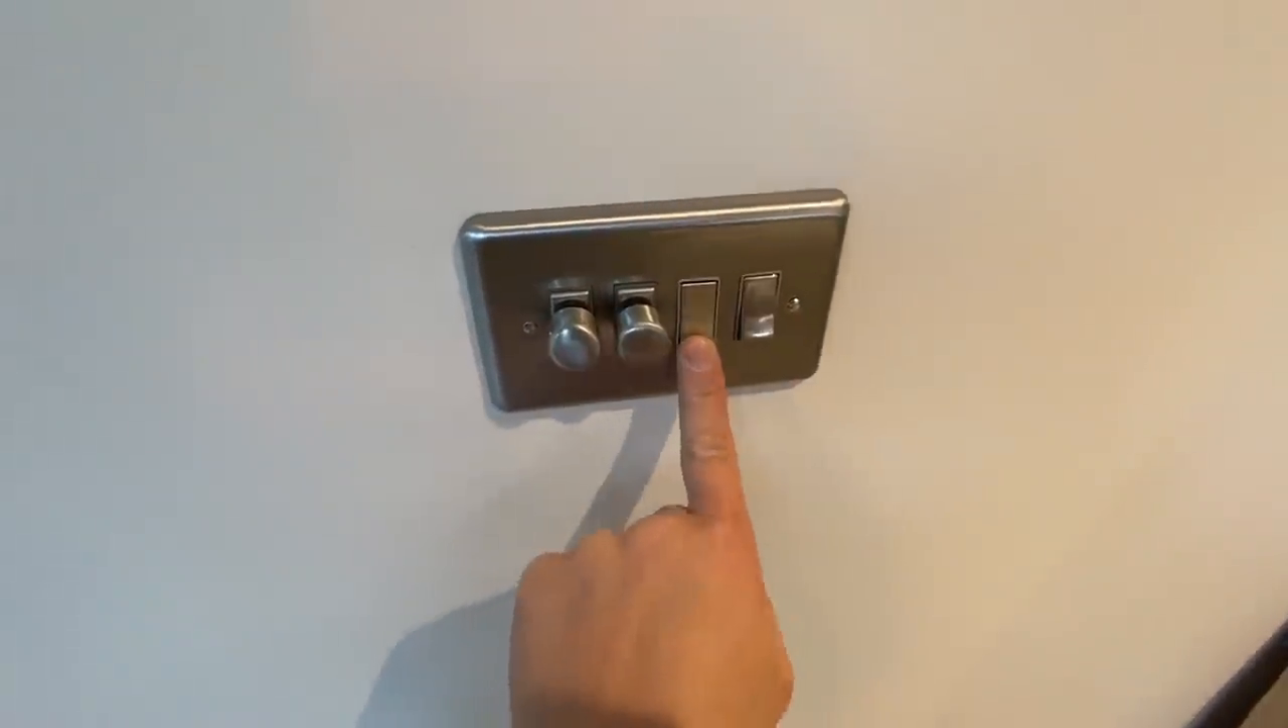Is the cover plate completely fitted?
Yes.